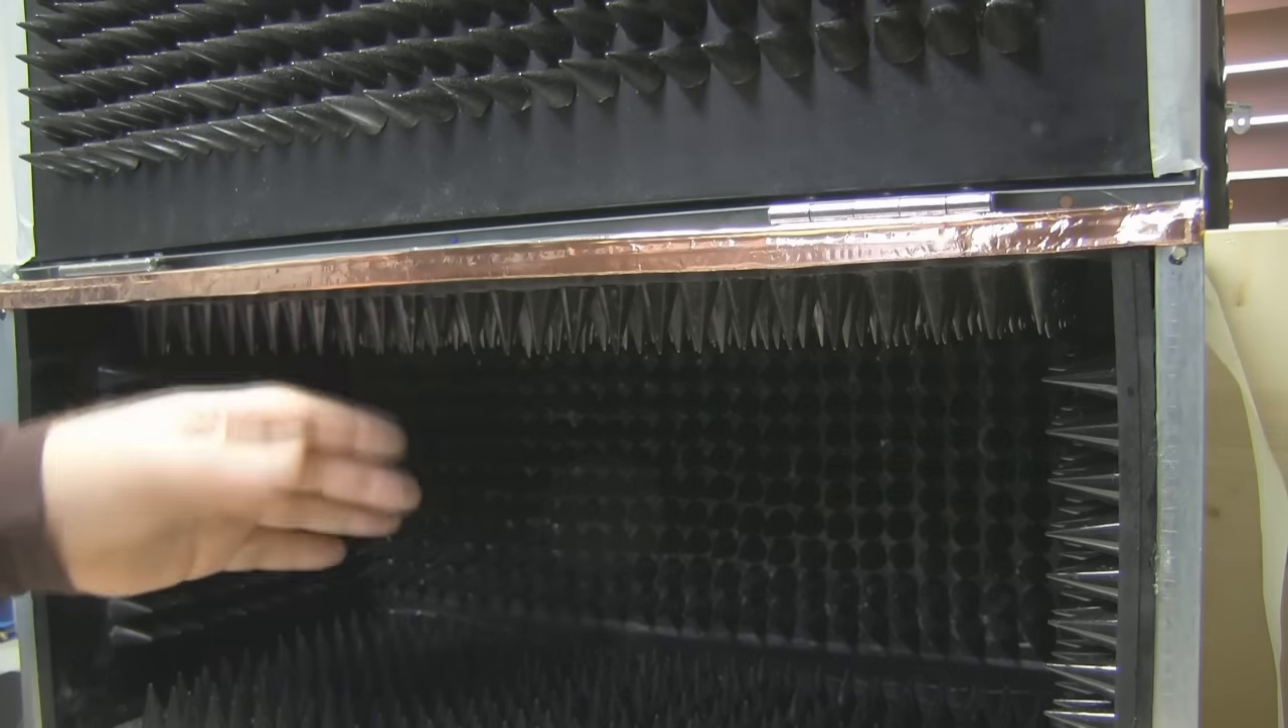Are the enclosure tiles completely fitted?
Yes.